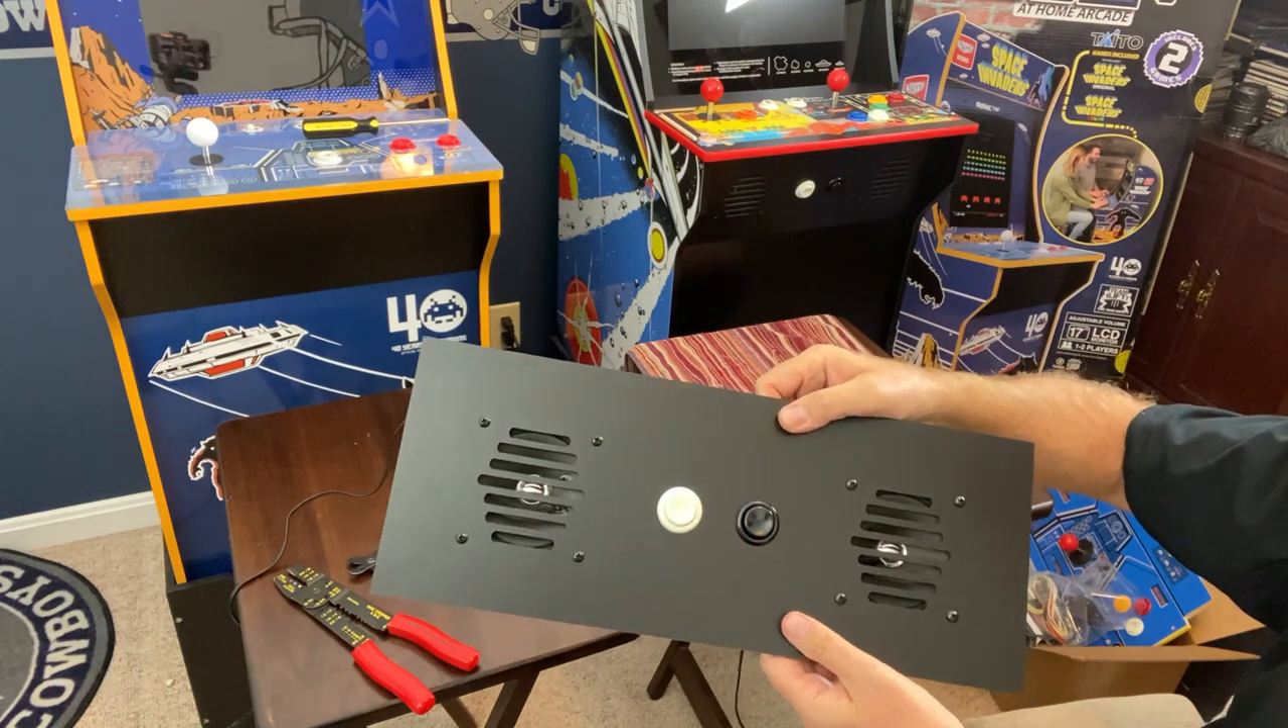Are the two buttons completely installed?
Yes.